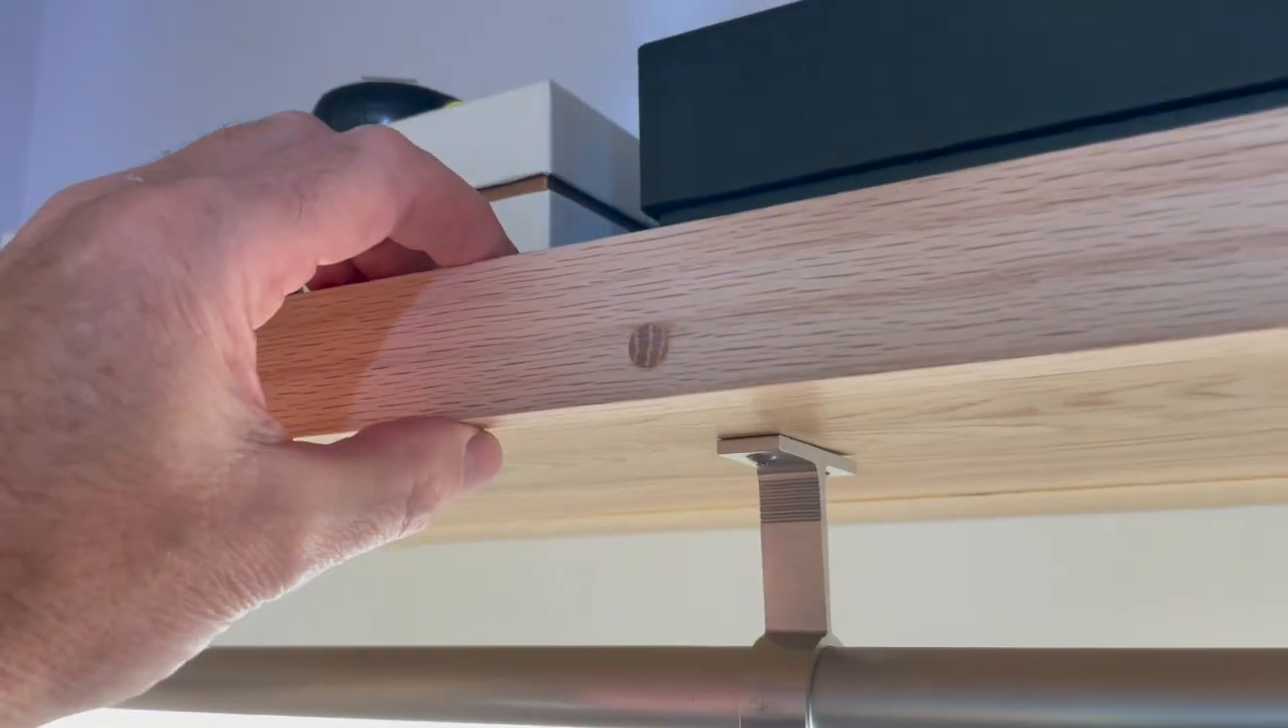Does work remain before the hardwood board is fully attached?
No.